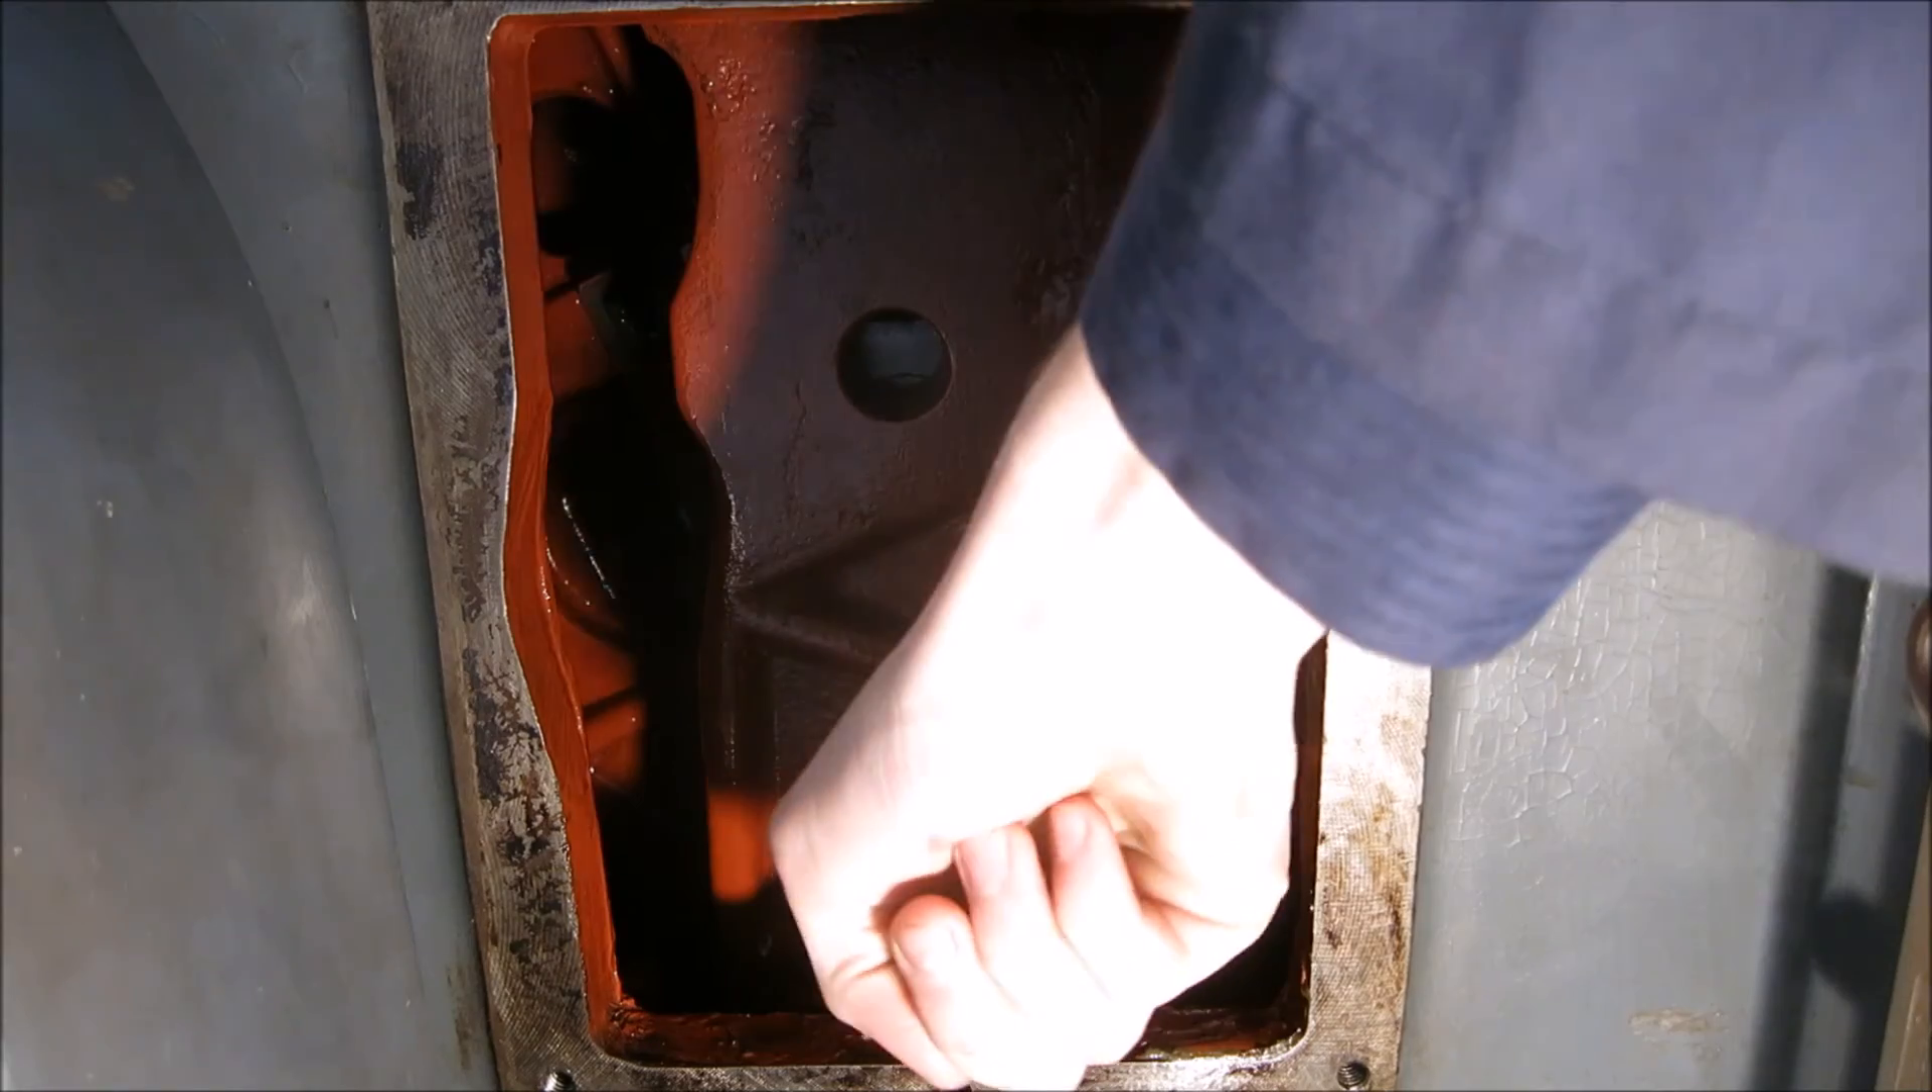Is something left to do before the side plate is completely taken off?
No.